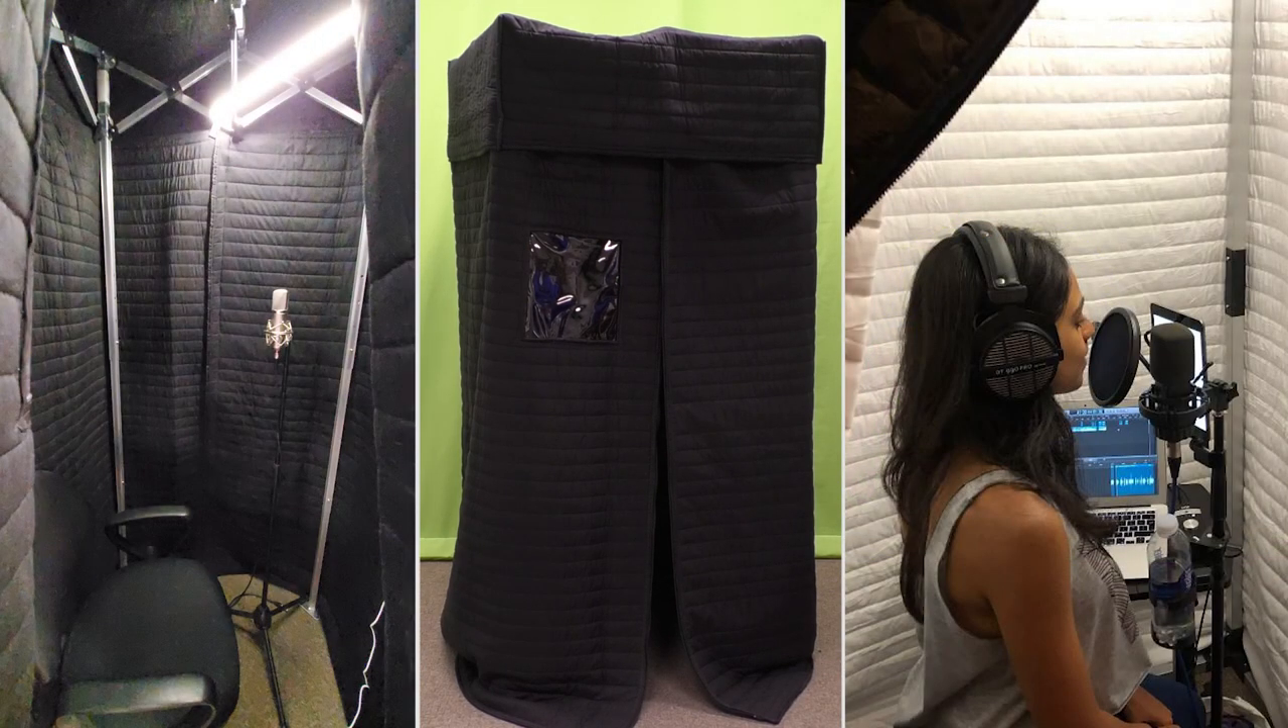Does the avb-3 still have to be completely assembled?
No.